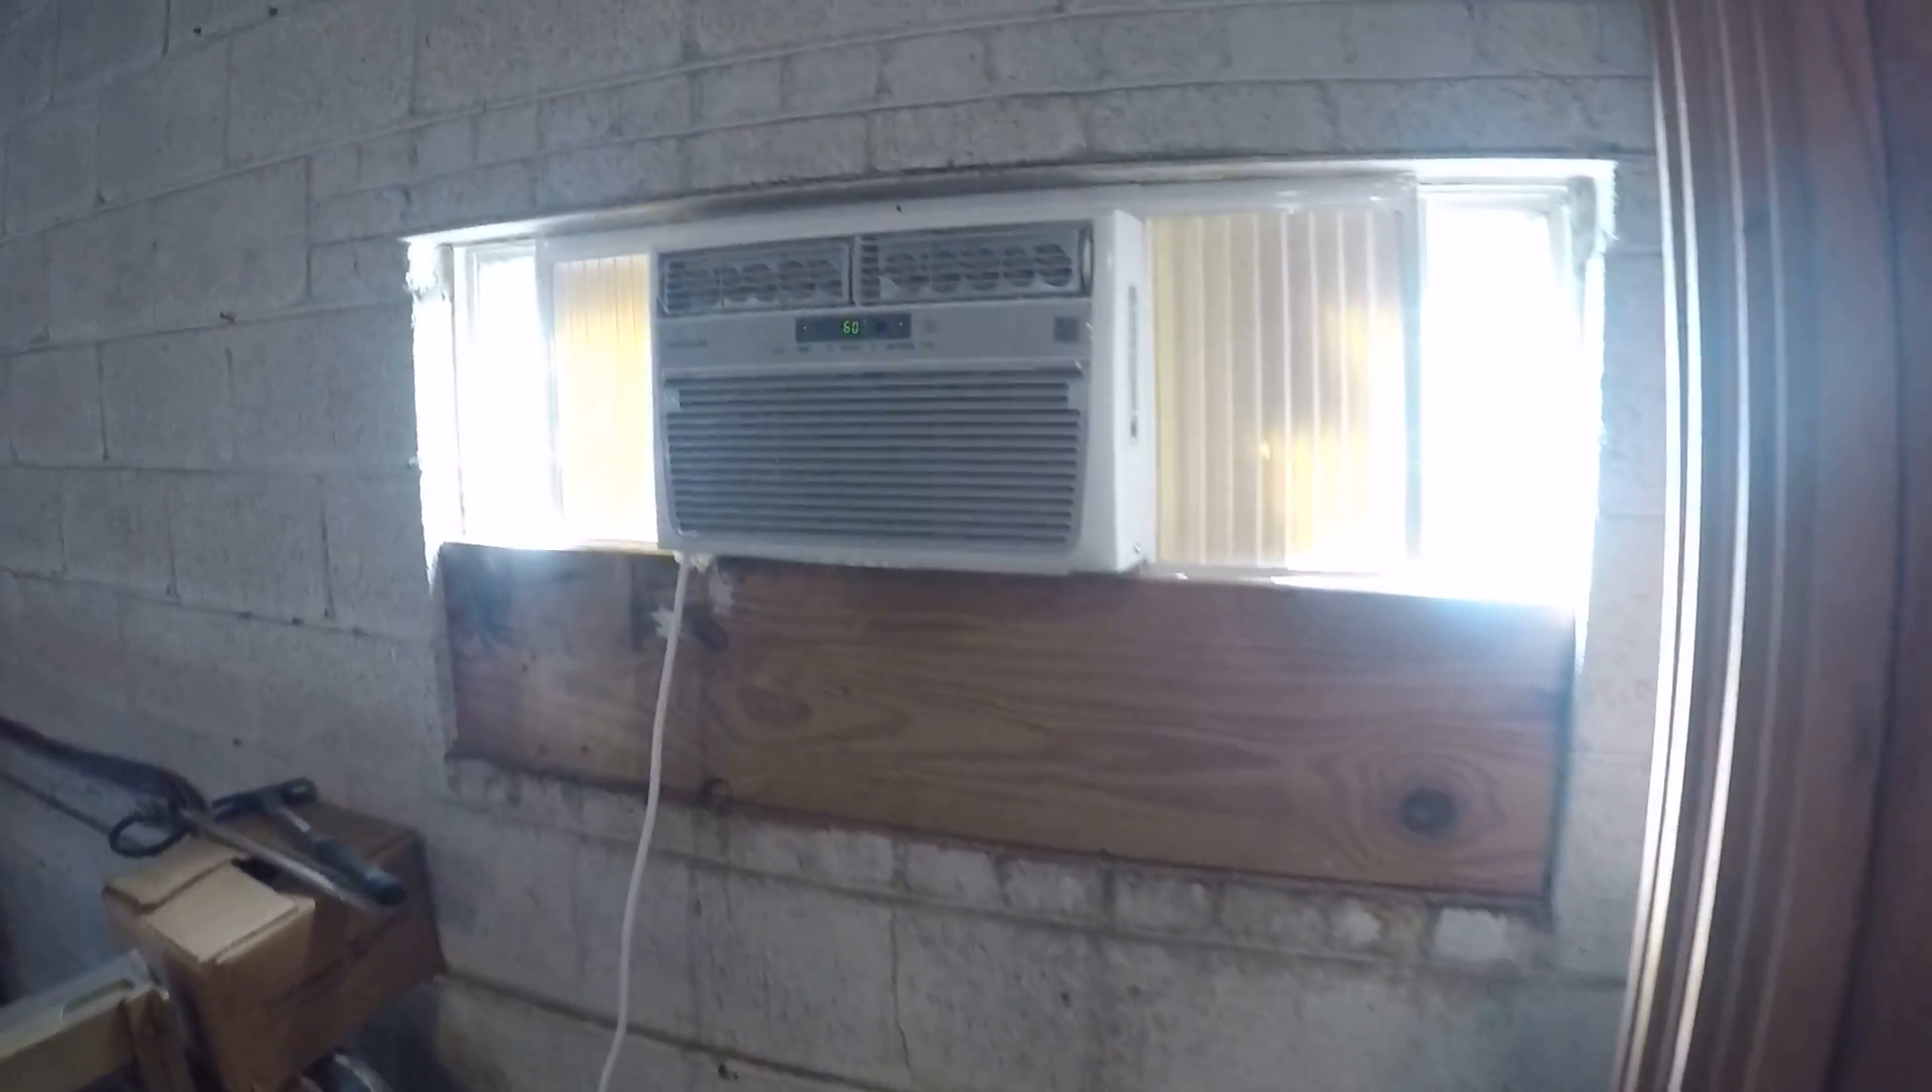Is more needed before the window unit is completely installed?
No.